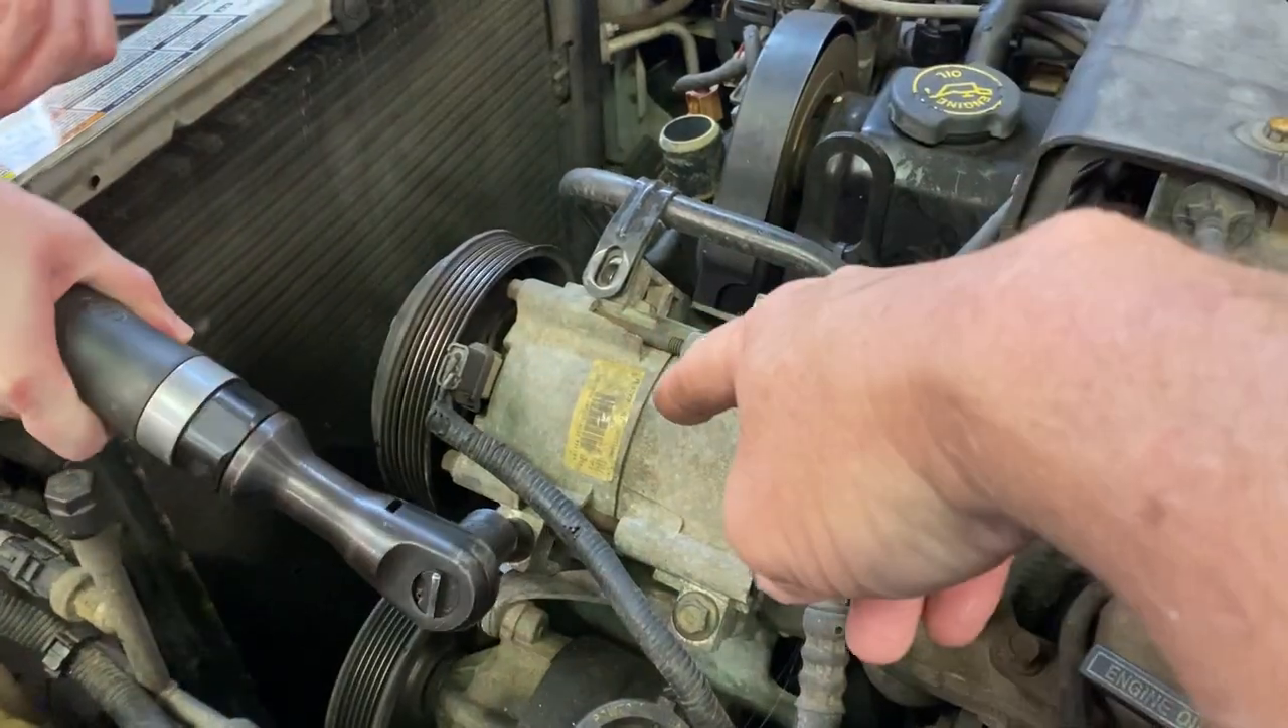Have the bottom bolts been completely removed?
No.